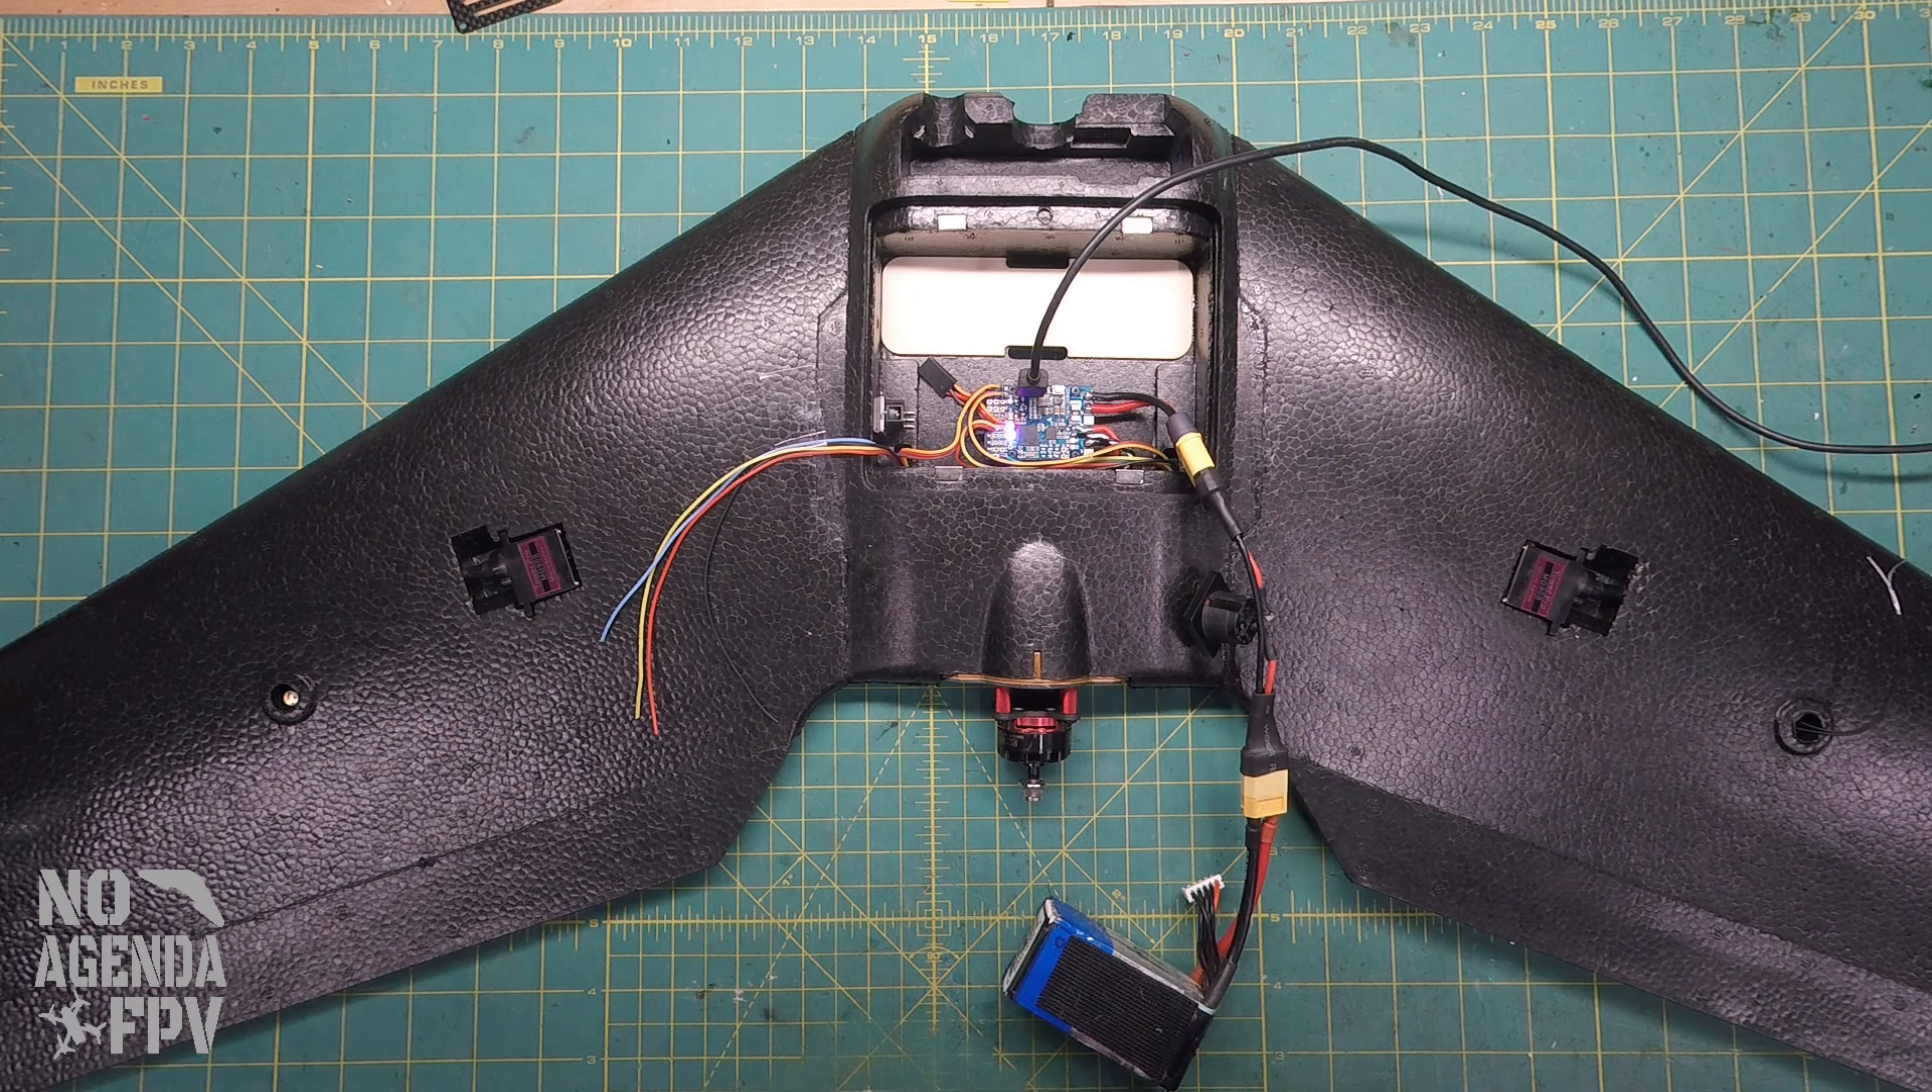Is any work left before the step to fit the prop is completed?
Yes.